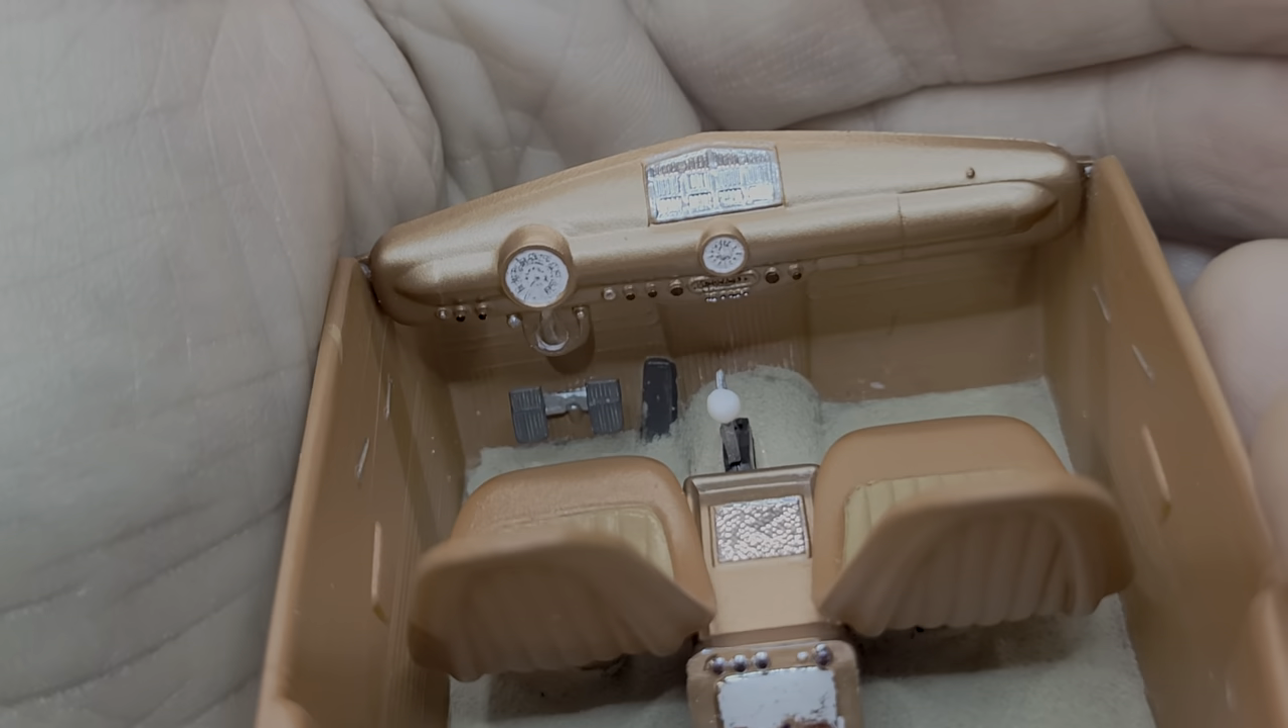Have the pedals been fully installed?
Yes.